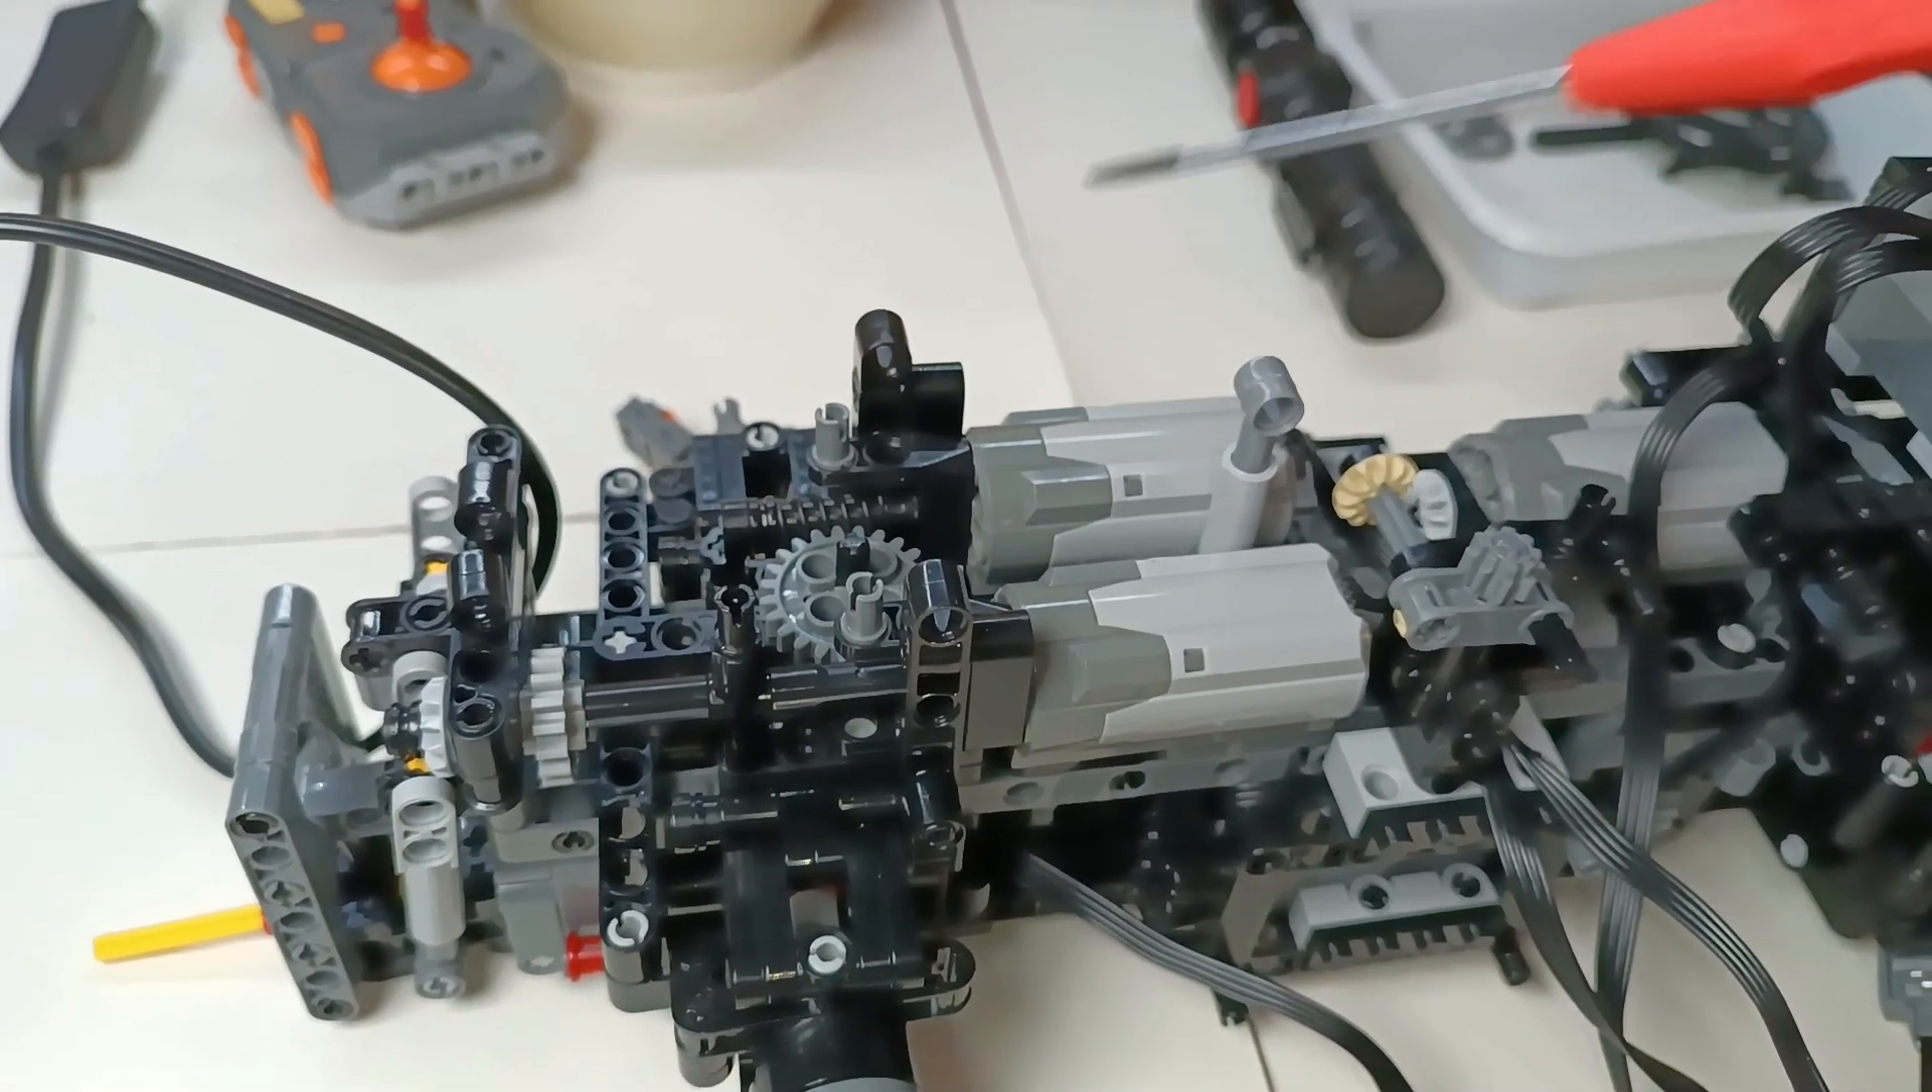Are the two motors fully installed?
Yes.